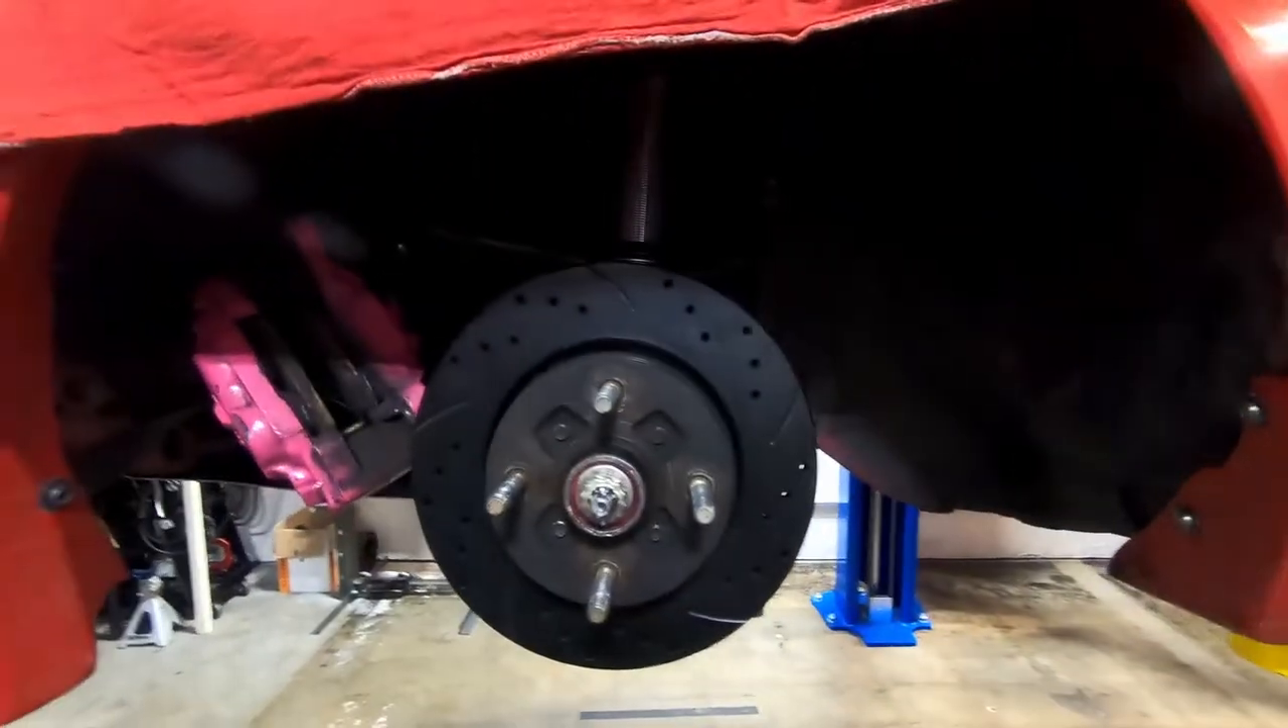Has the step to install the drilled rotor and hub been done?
Yes.